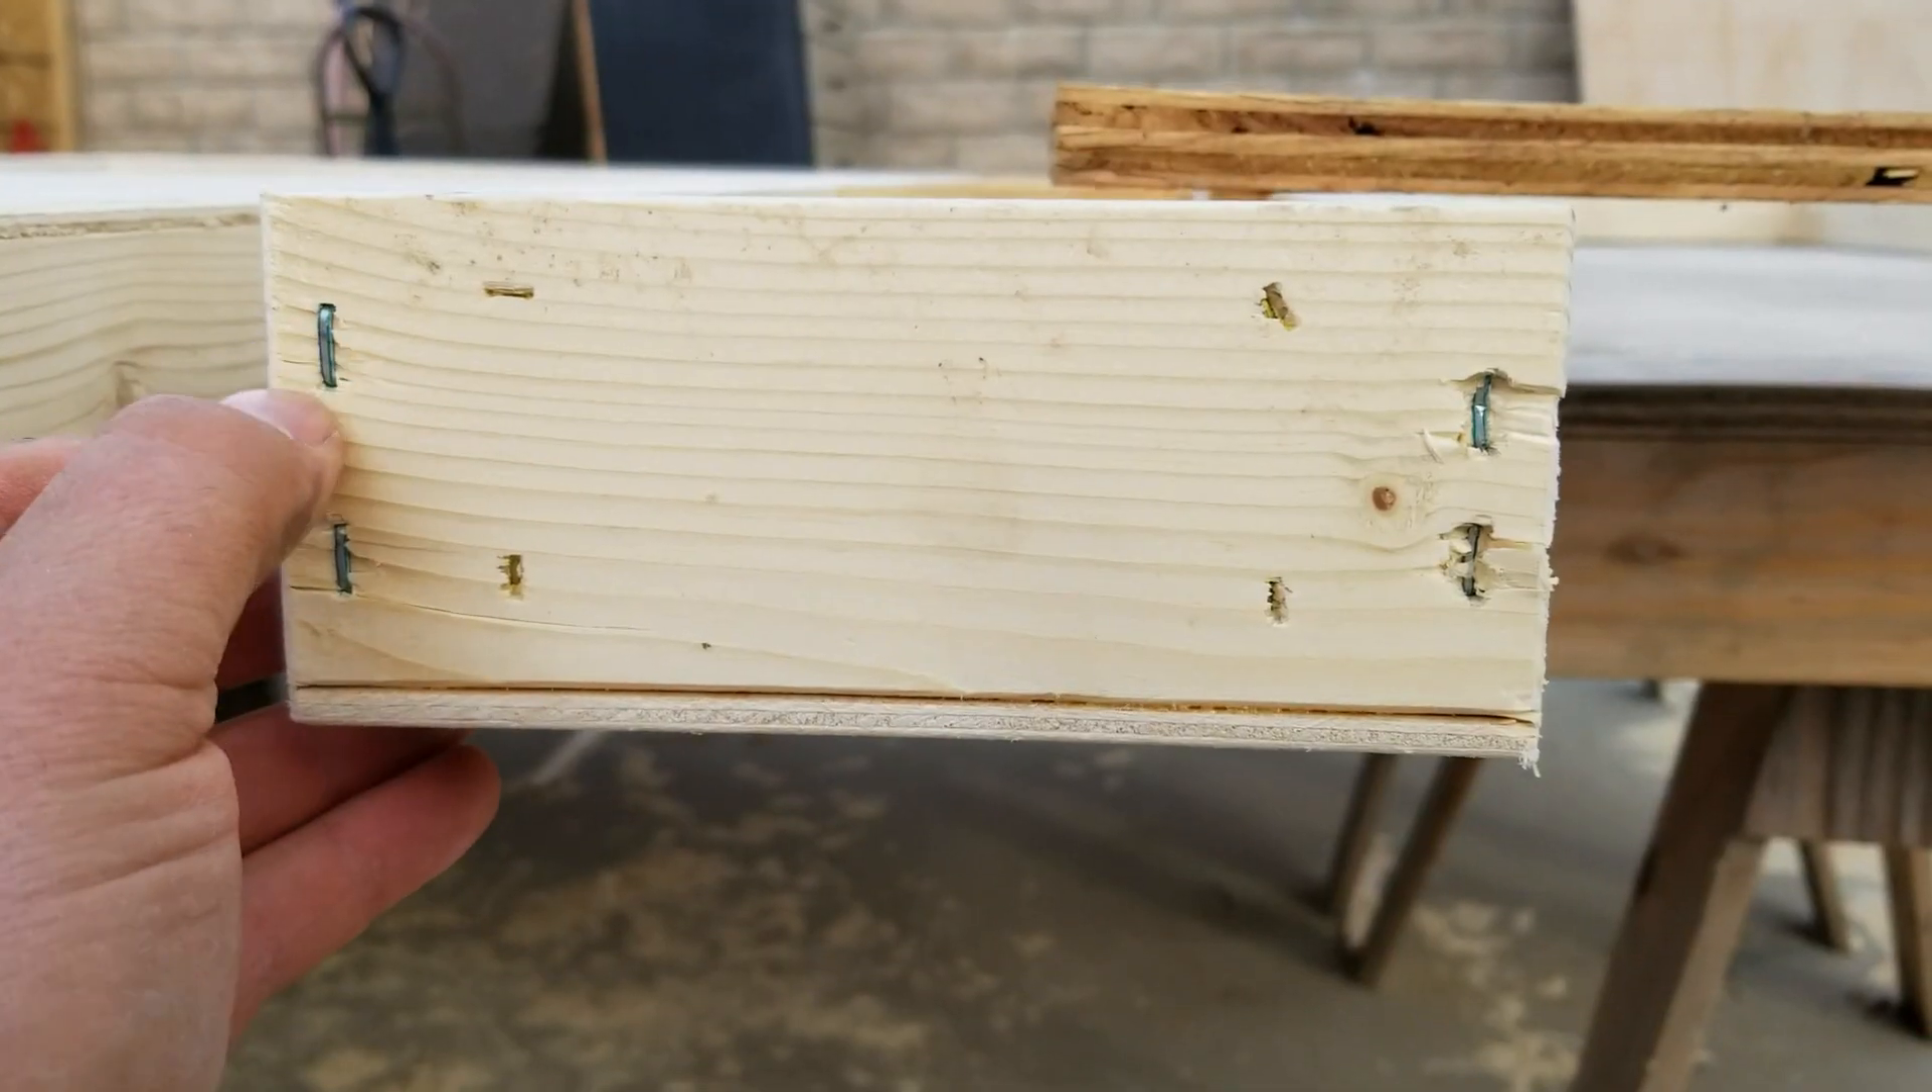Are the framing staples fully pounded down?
Yes.